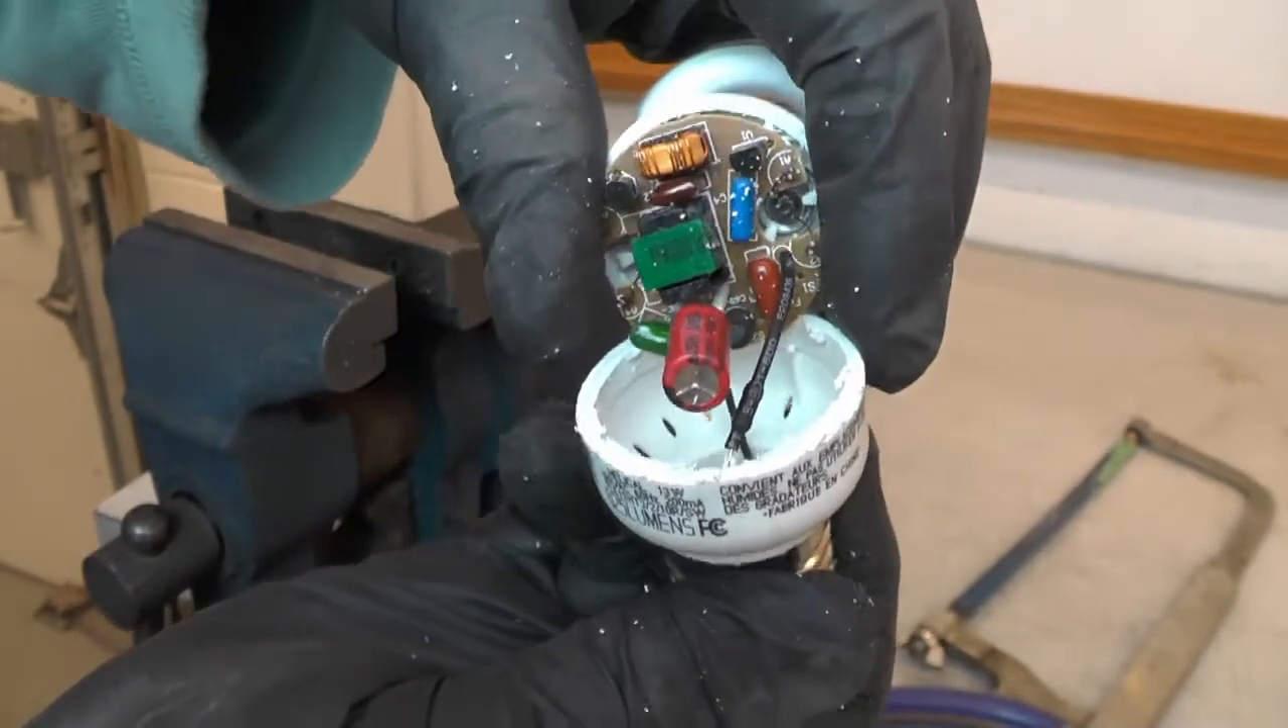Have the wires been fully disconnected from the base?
No.